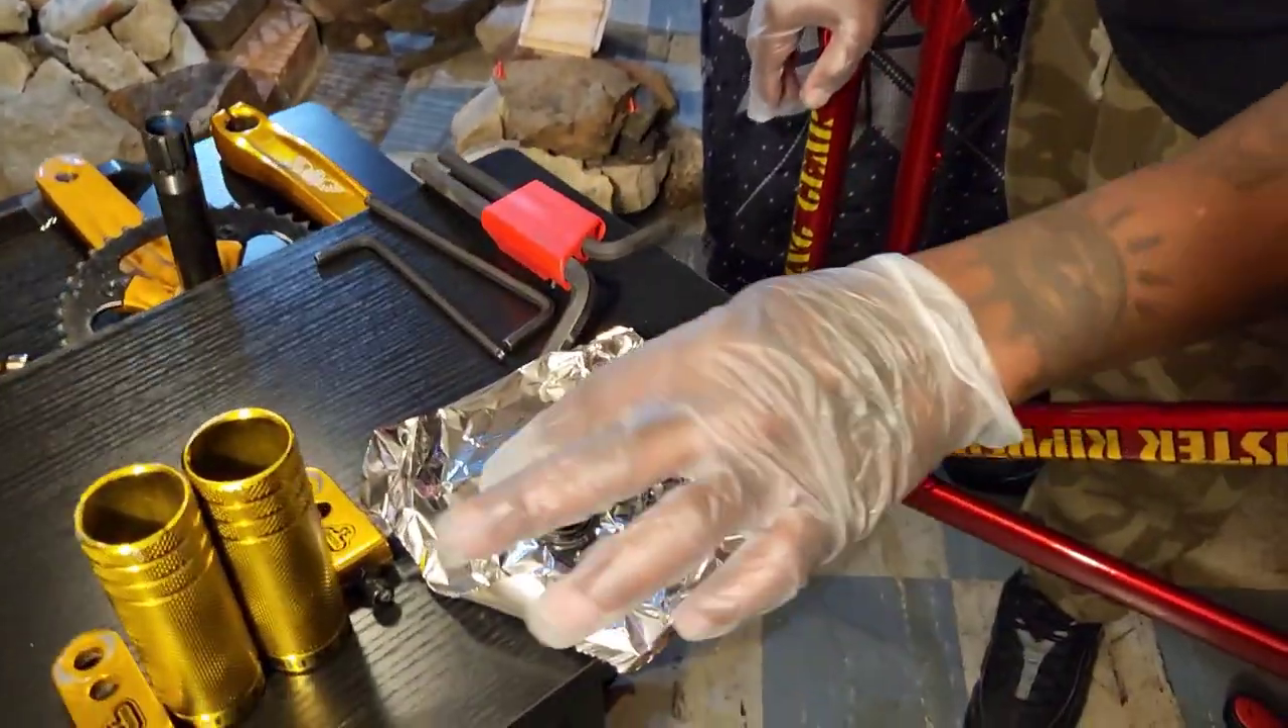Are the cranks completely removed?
Yes.